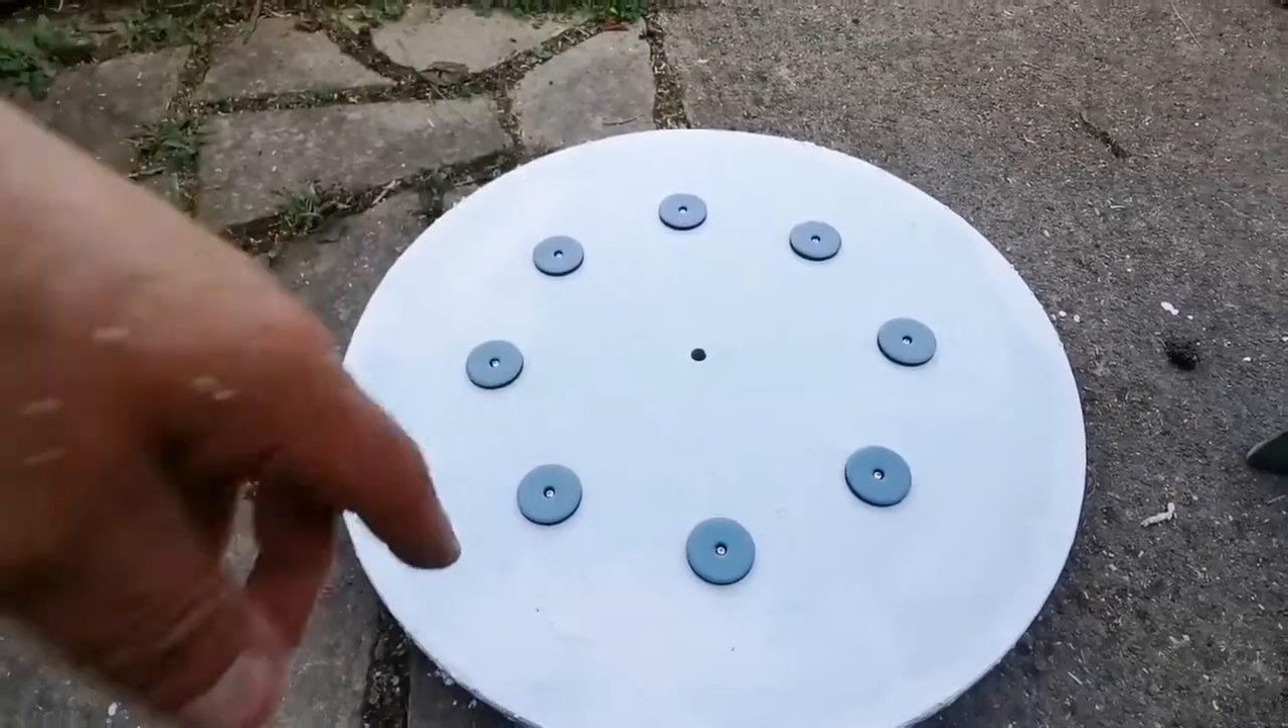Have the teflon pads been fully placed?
Yes.